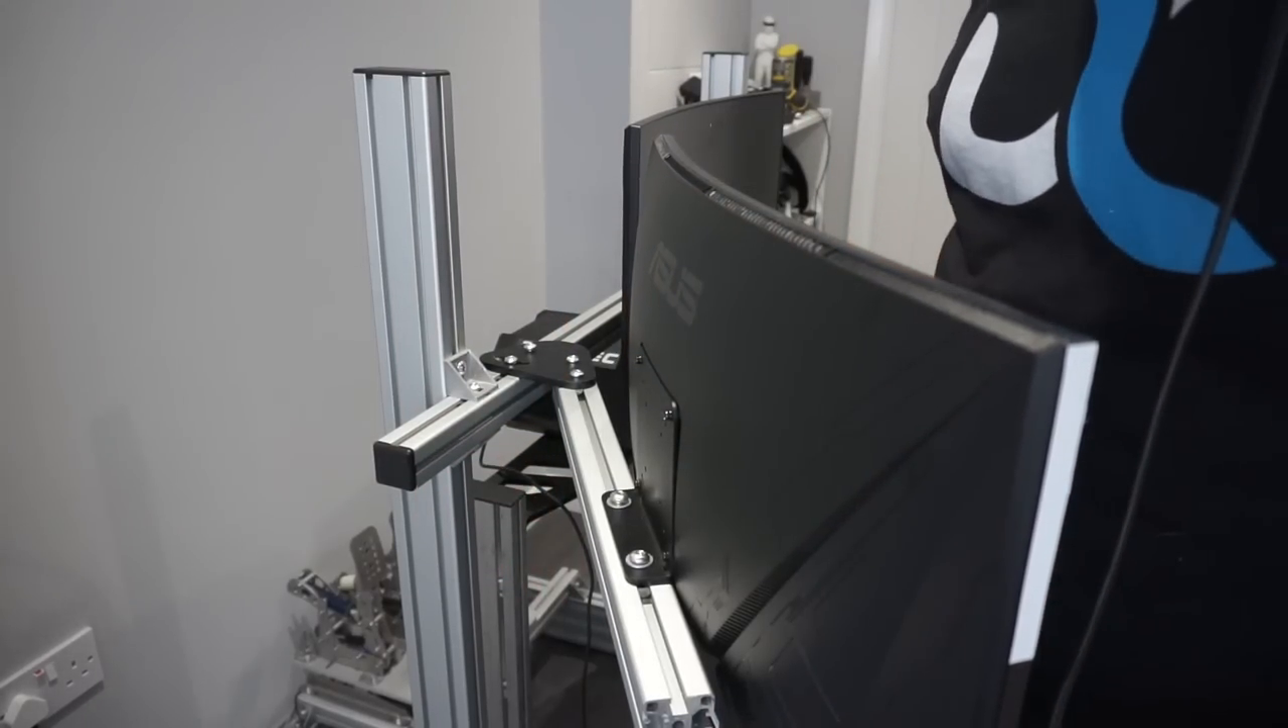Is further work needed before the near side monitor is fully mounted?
No.